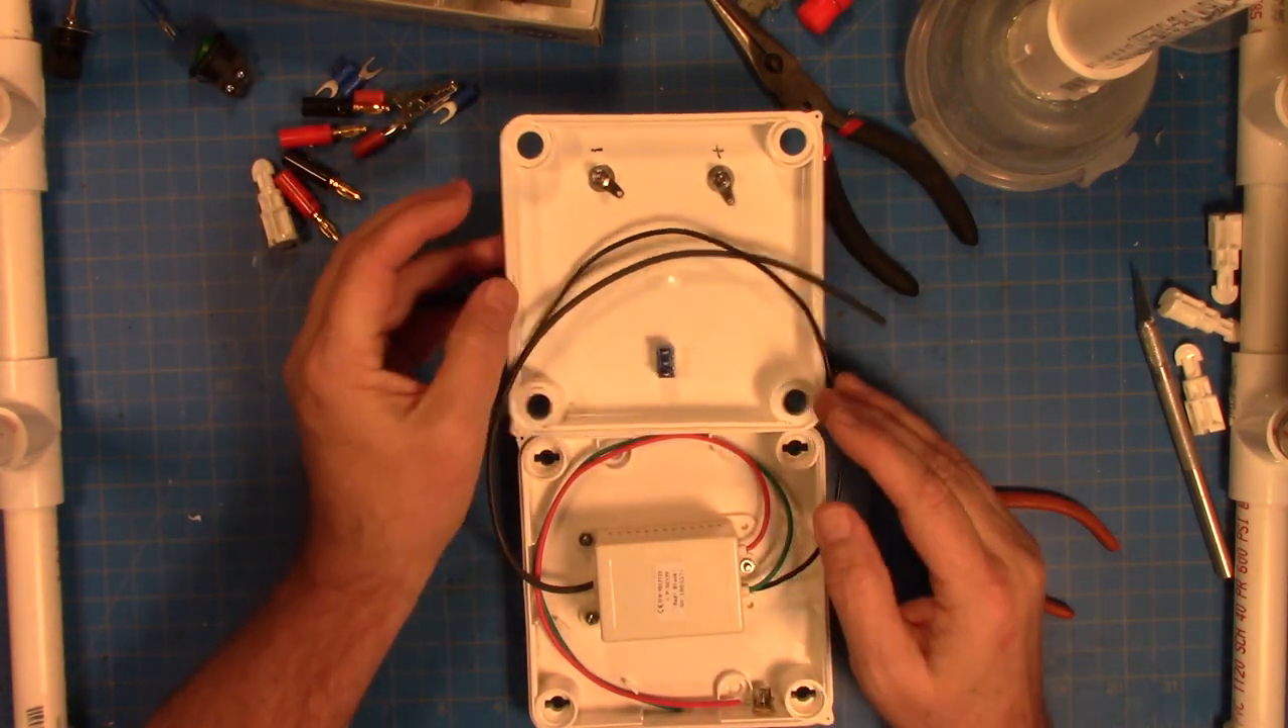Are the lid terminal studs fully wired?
No.